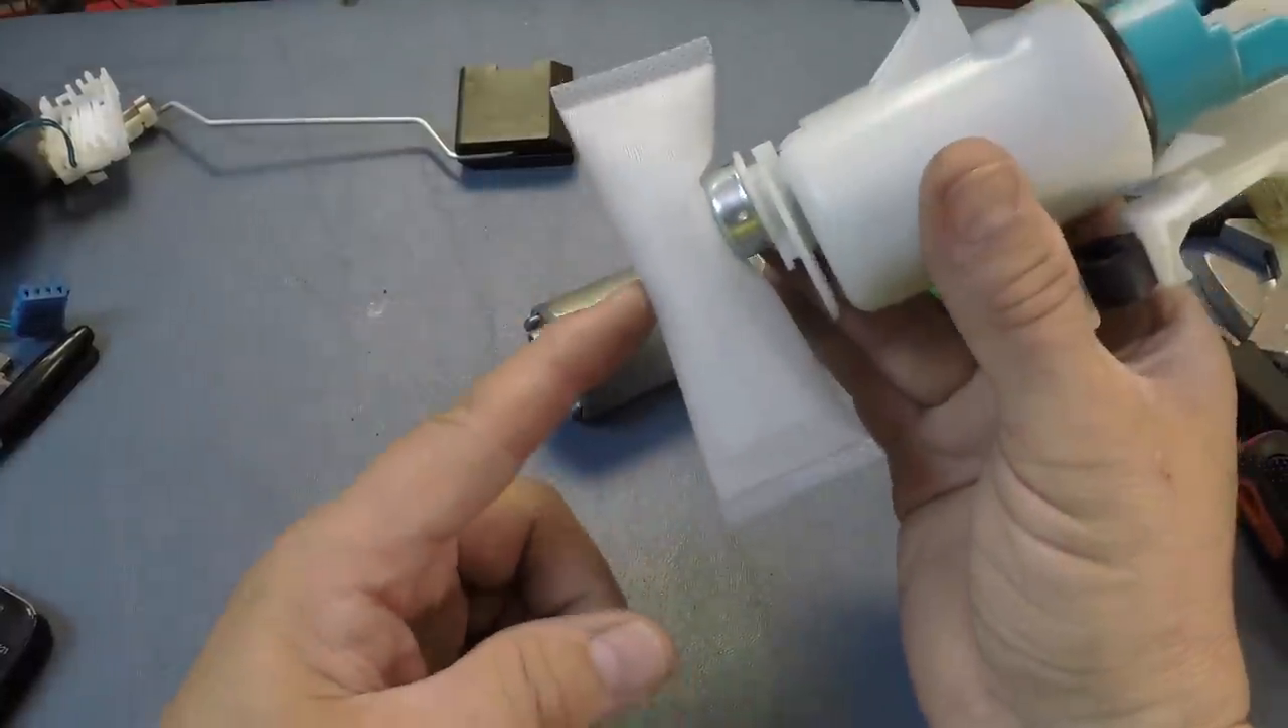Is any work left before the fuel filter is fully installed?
No.